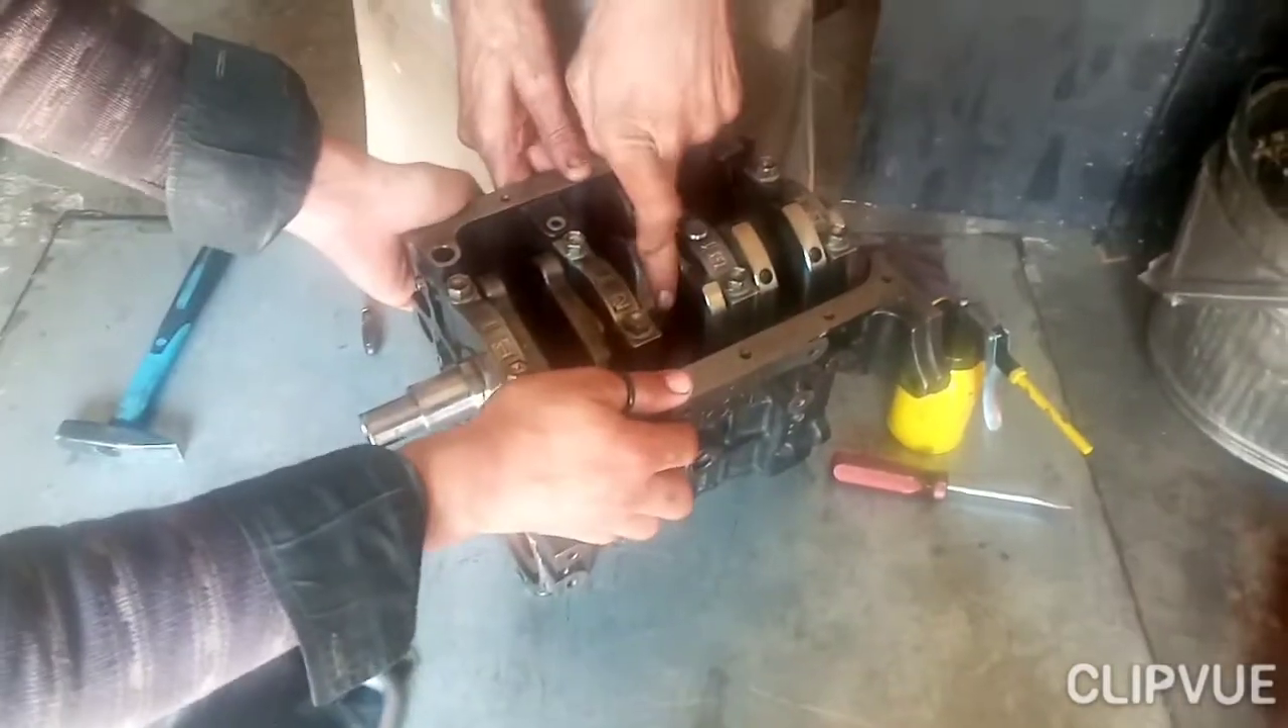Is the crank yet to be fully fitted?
No.